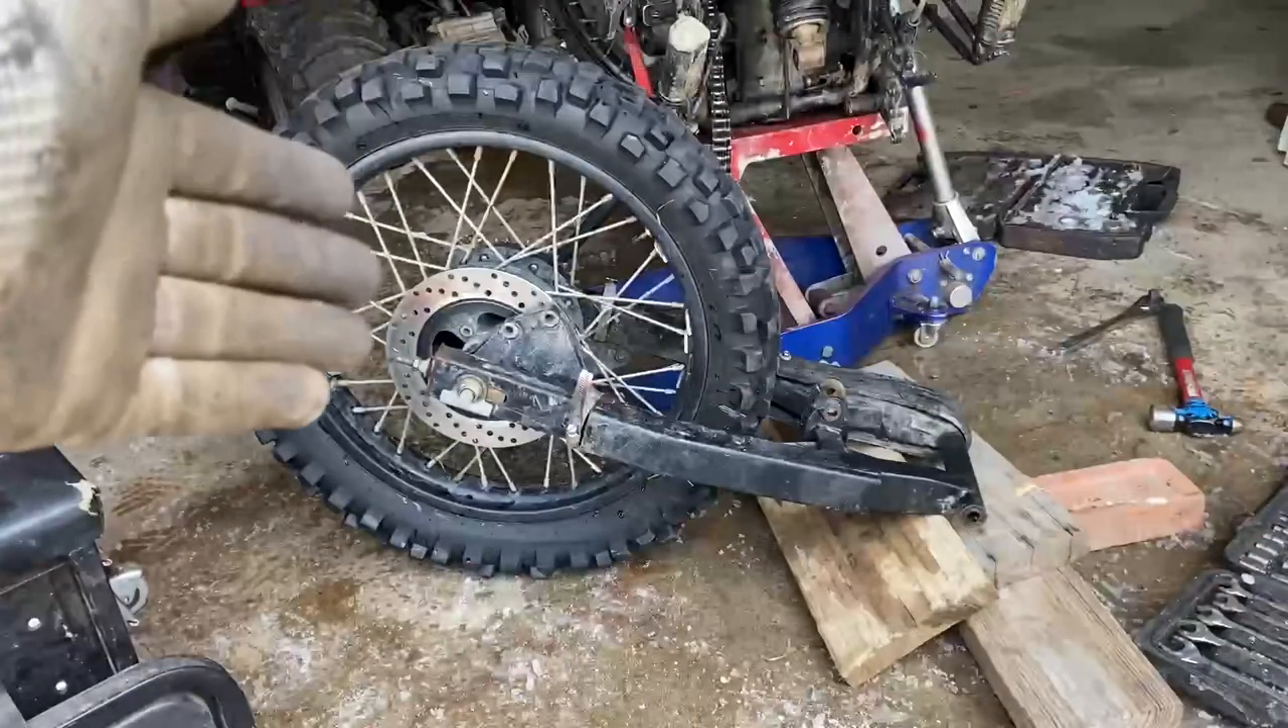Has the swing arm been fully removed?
Yes.